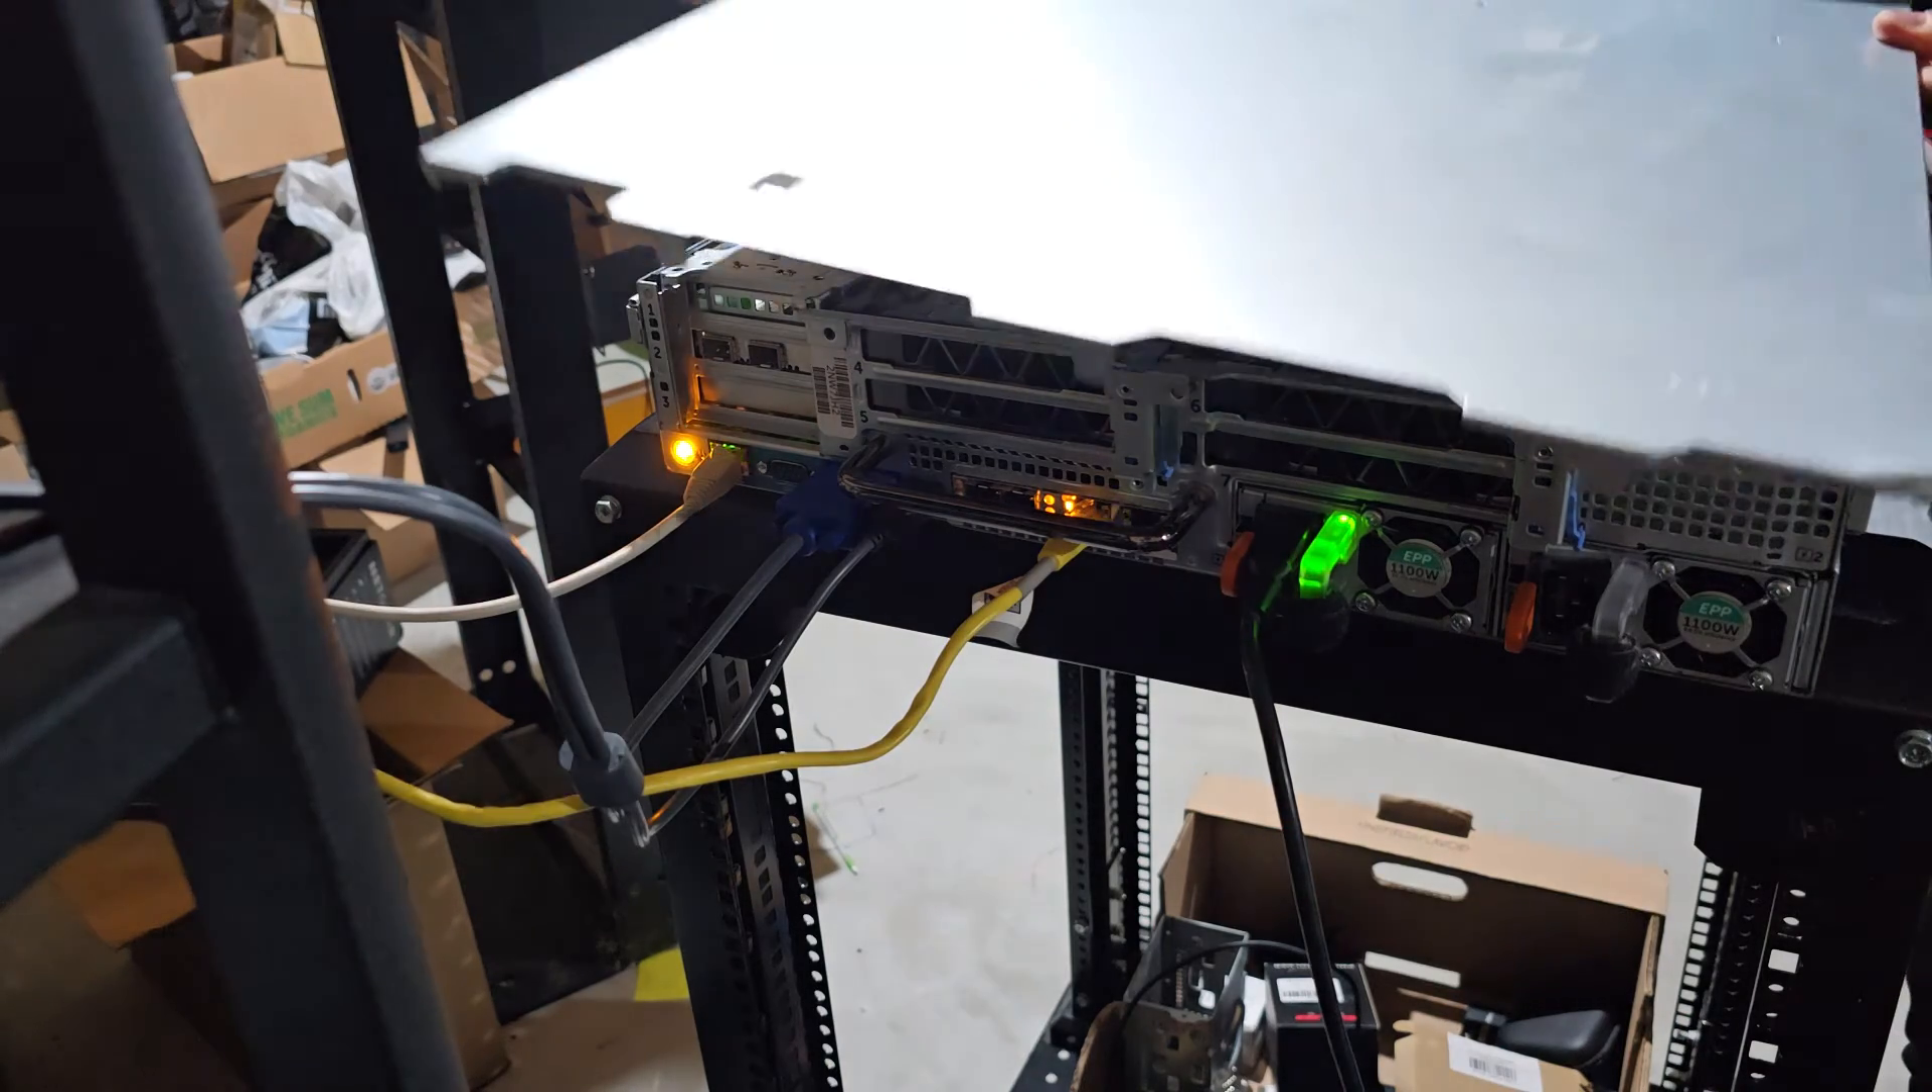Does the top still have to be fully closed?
Yes.